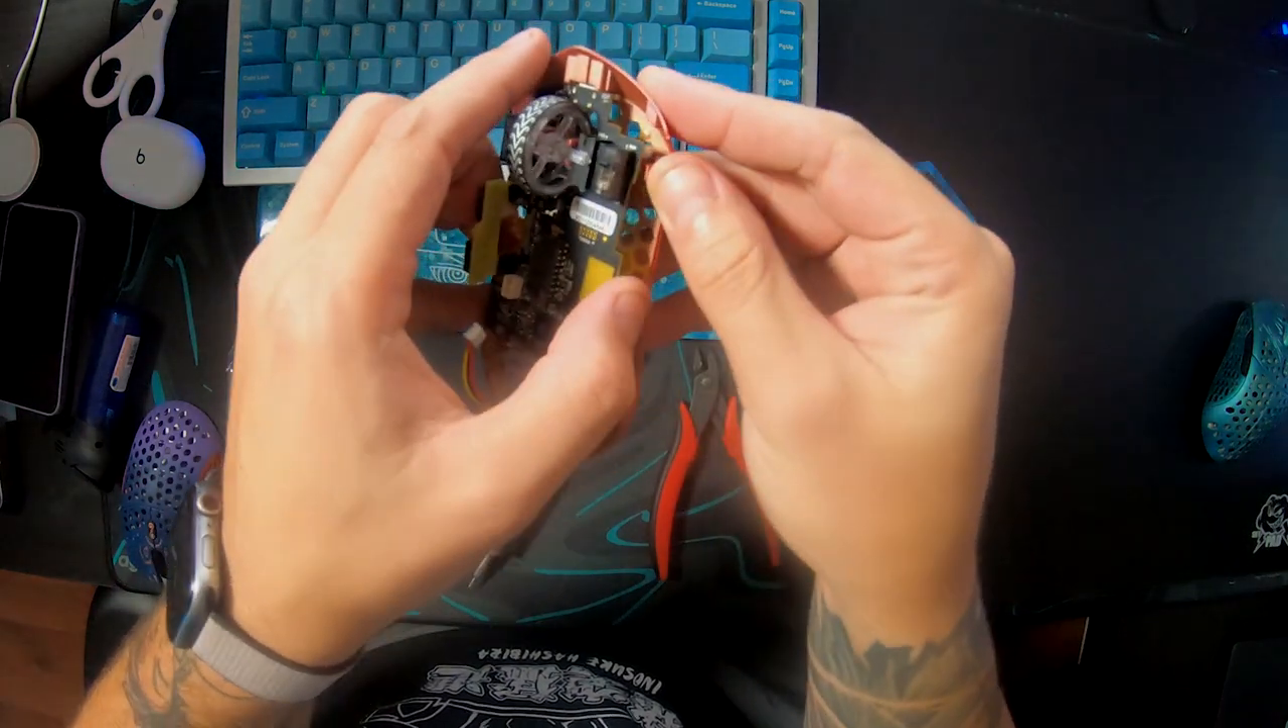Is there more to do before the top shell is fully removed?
No.